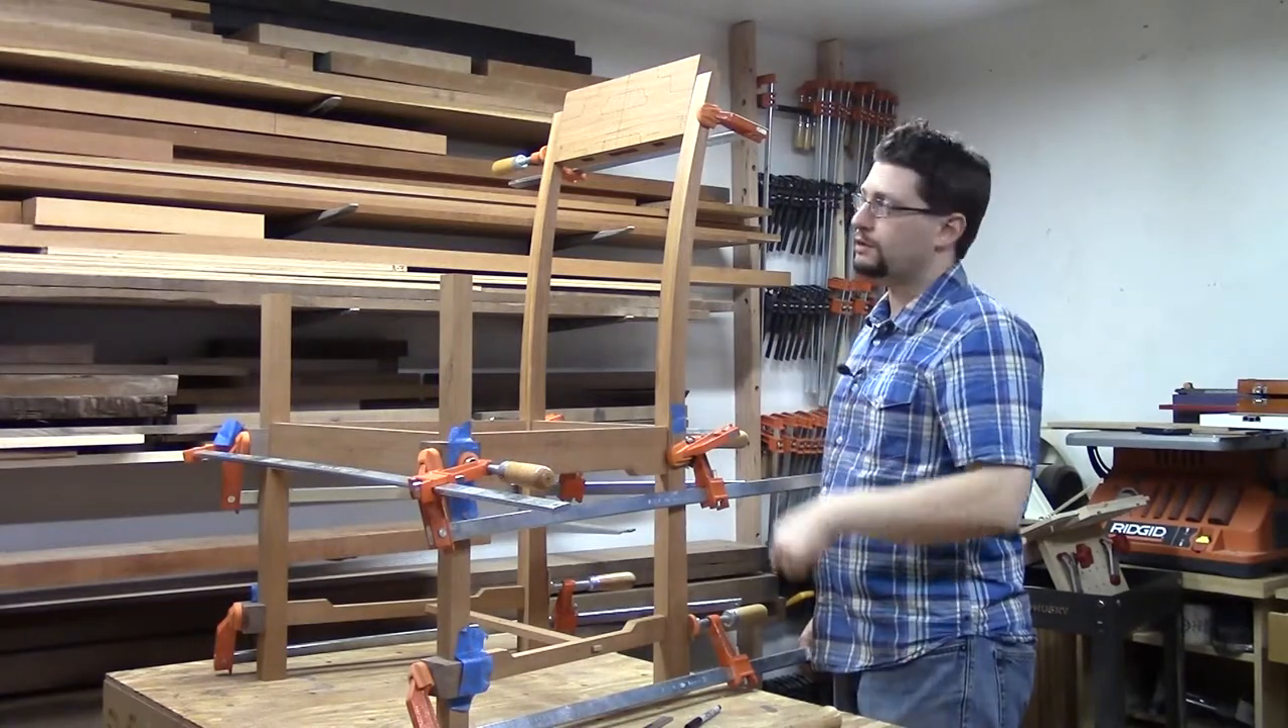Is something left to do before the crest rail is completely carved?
Yes.